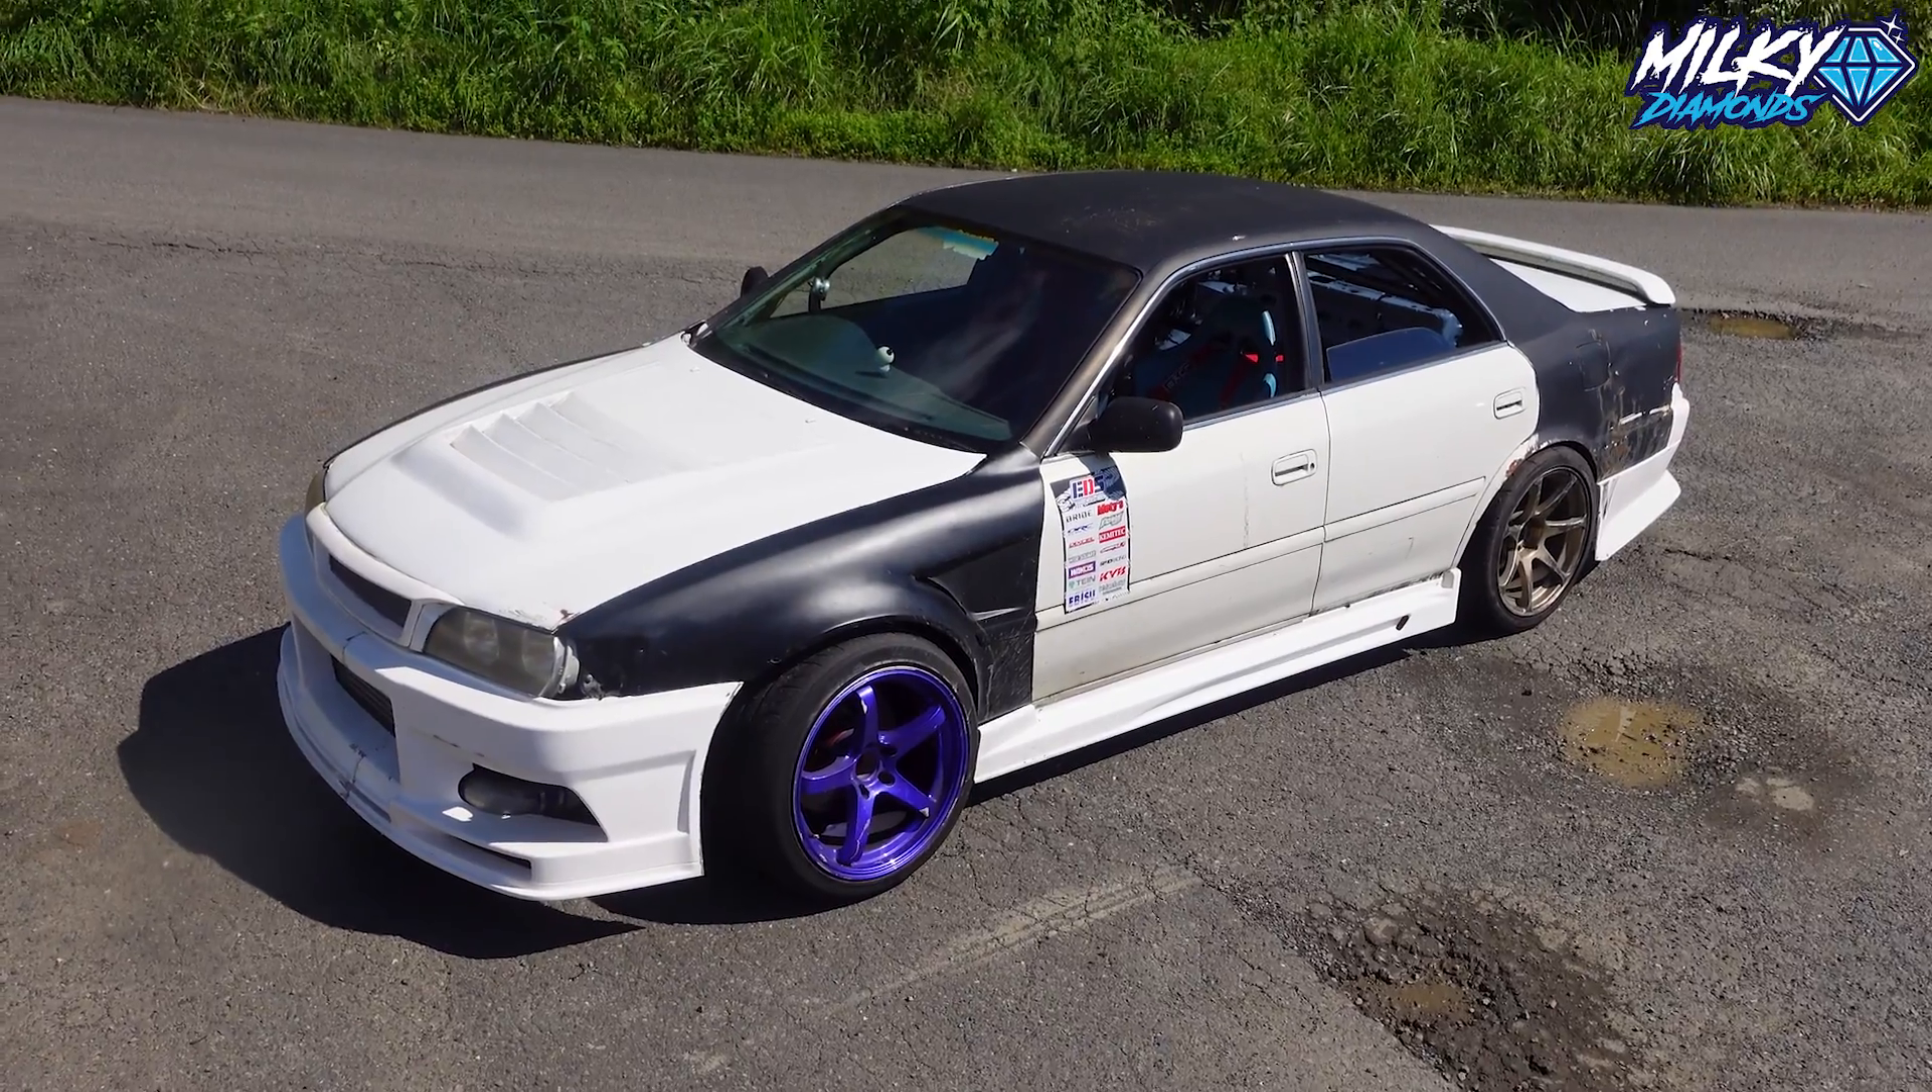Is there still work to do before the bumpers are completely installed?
No.